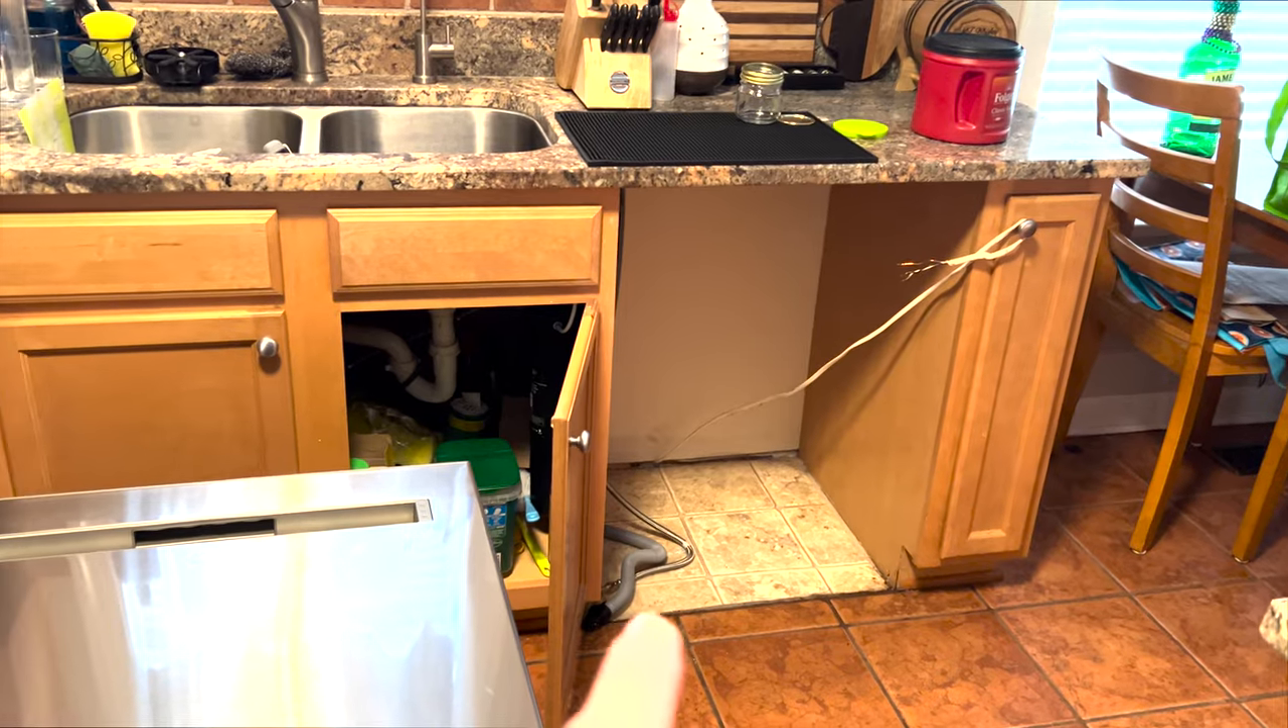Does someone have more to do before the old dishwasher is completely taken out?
No.